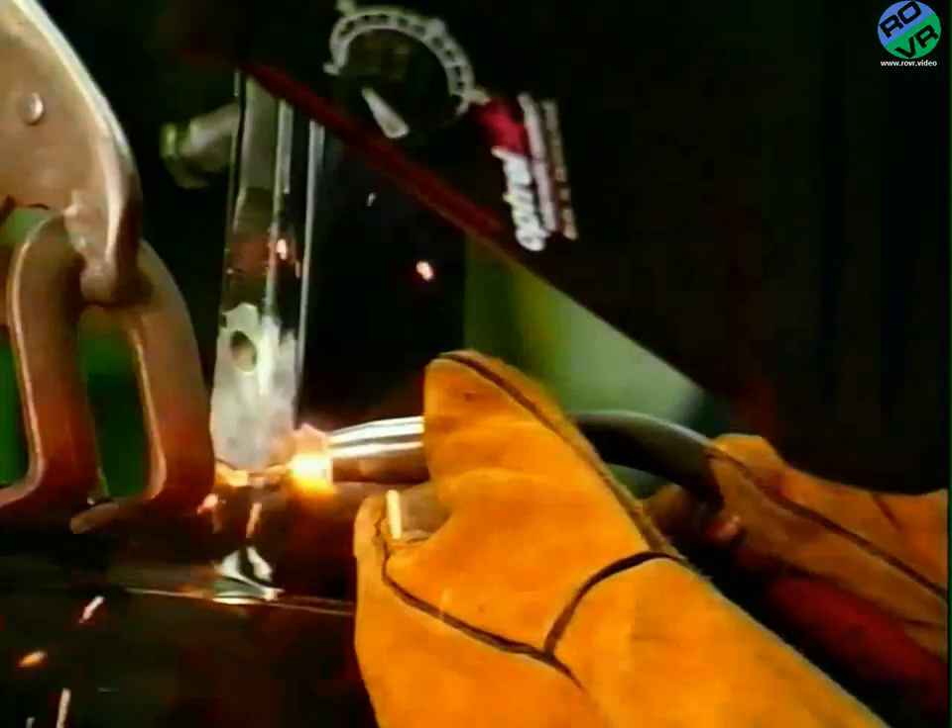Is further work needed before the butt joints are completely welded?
Yes.